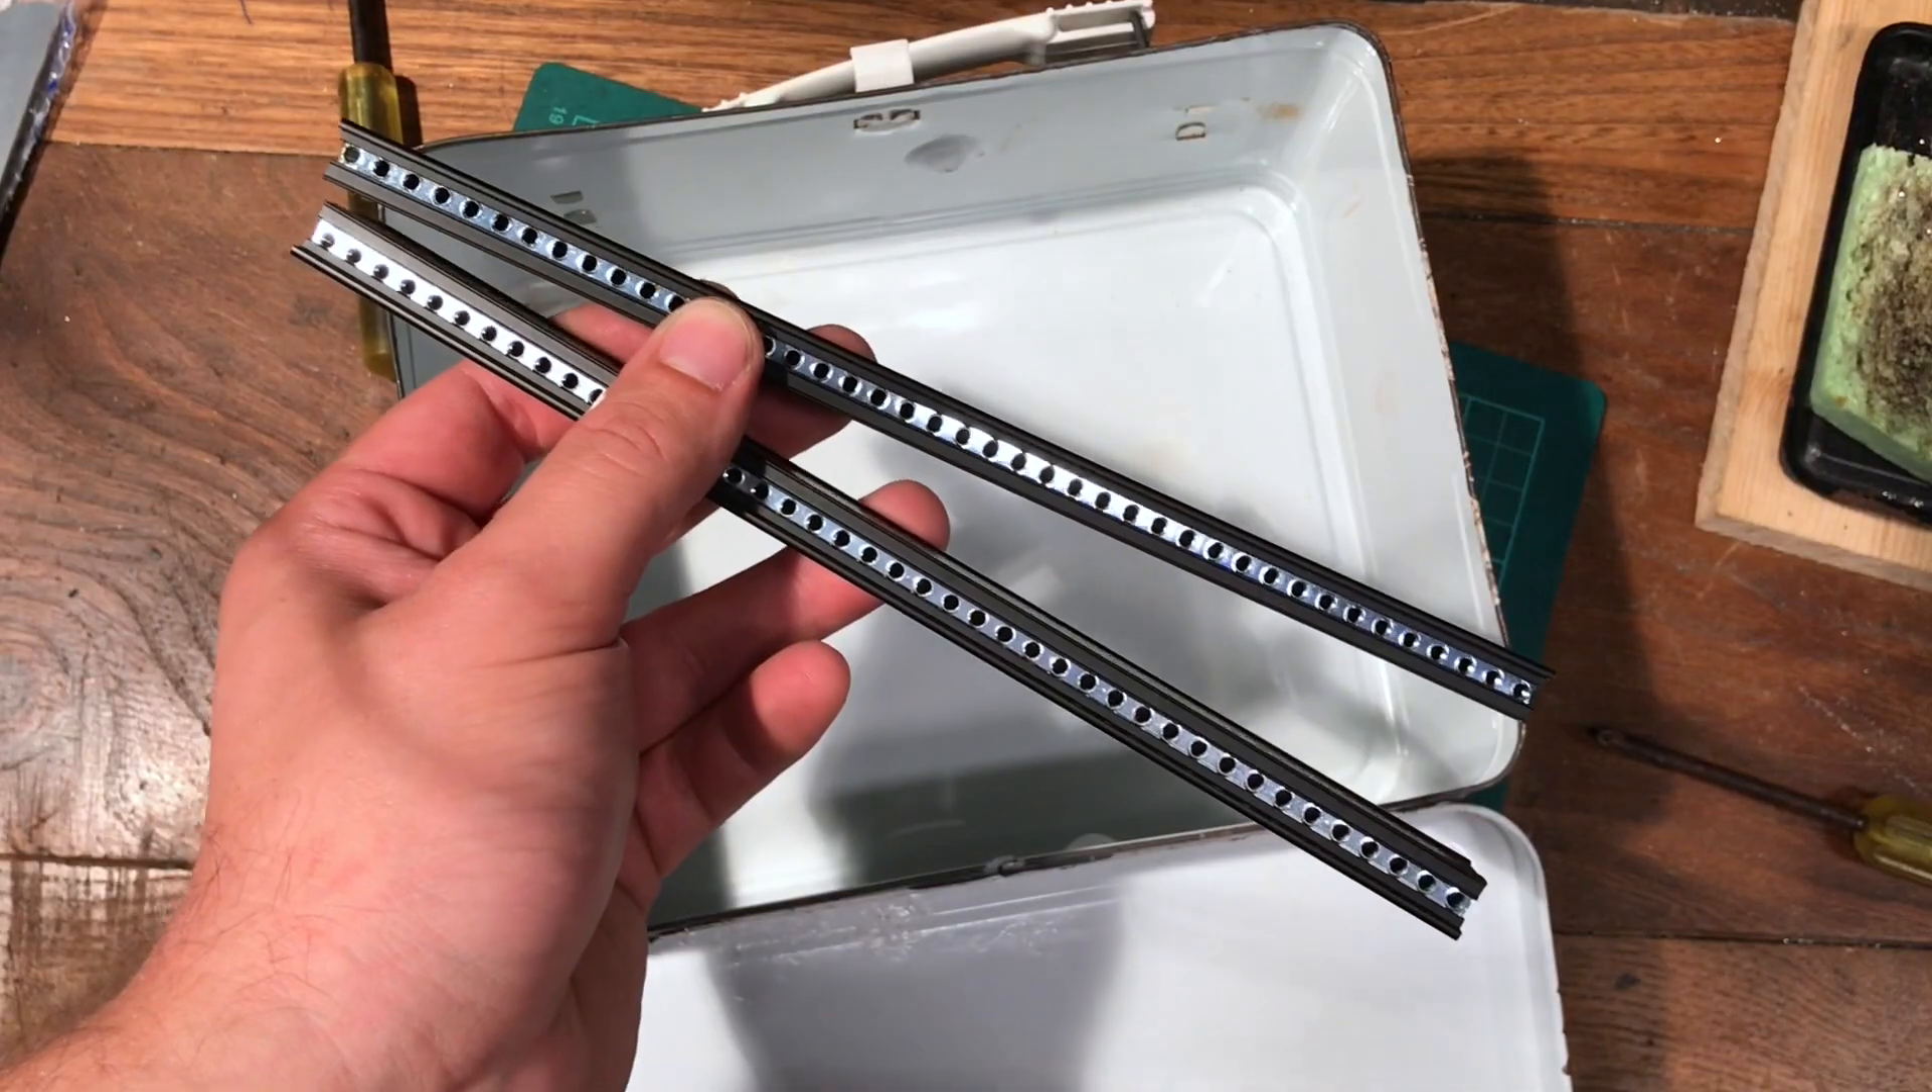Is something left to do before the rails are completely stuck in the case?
Yes.